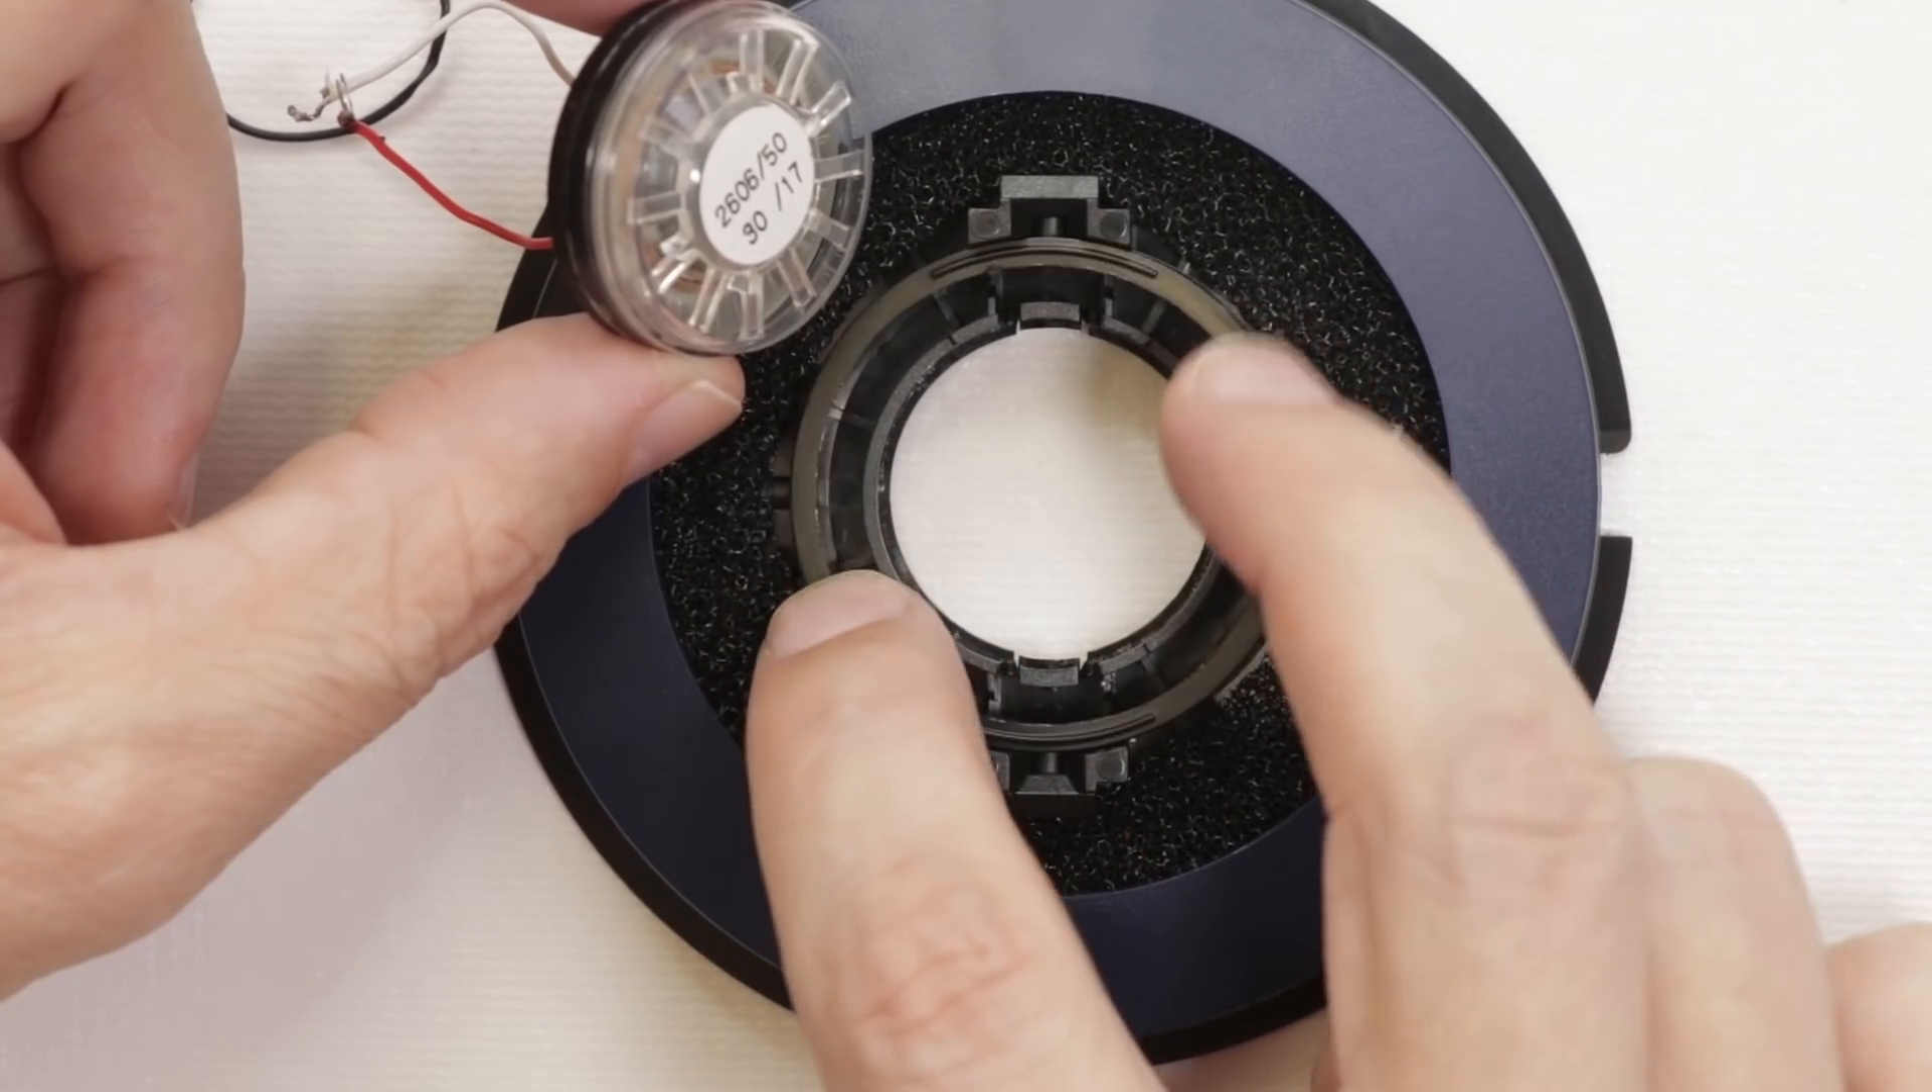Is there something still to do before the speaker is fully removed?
No.